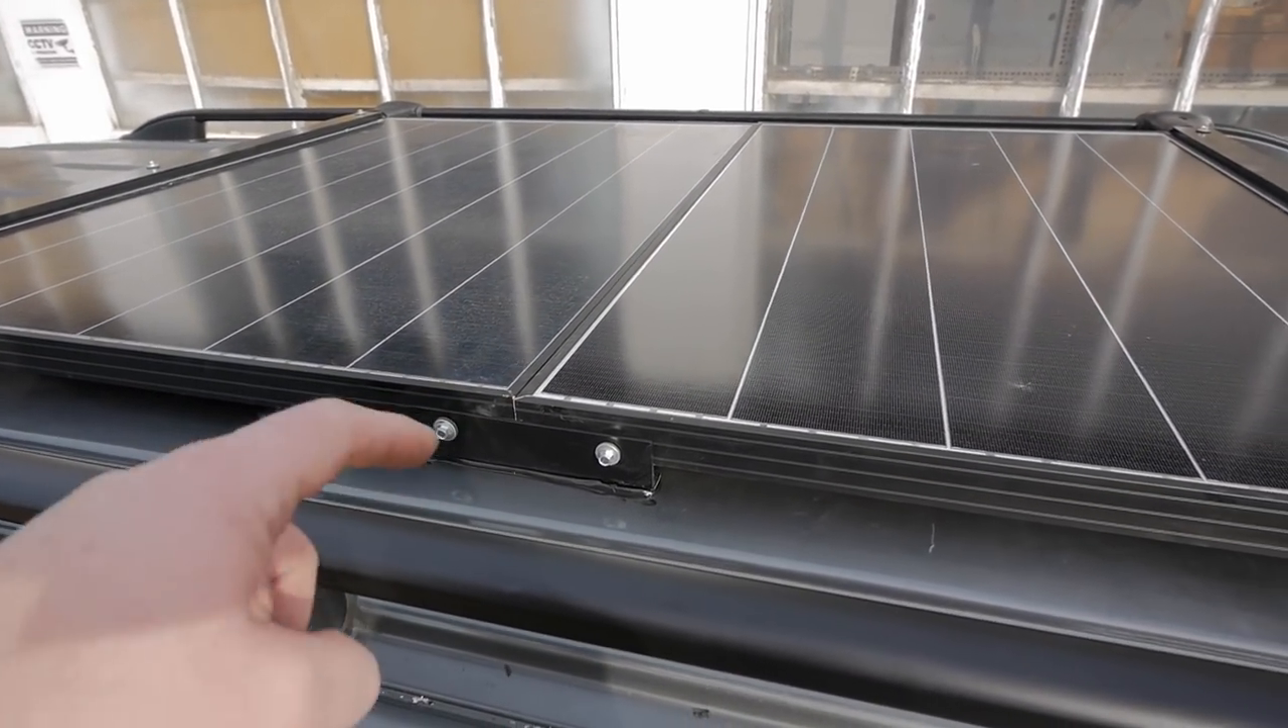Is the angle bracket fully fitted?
Yes.